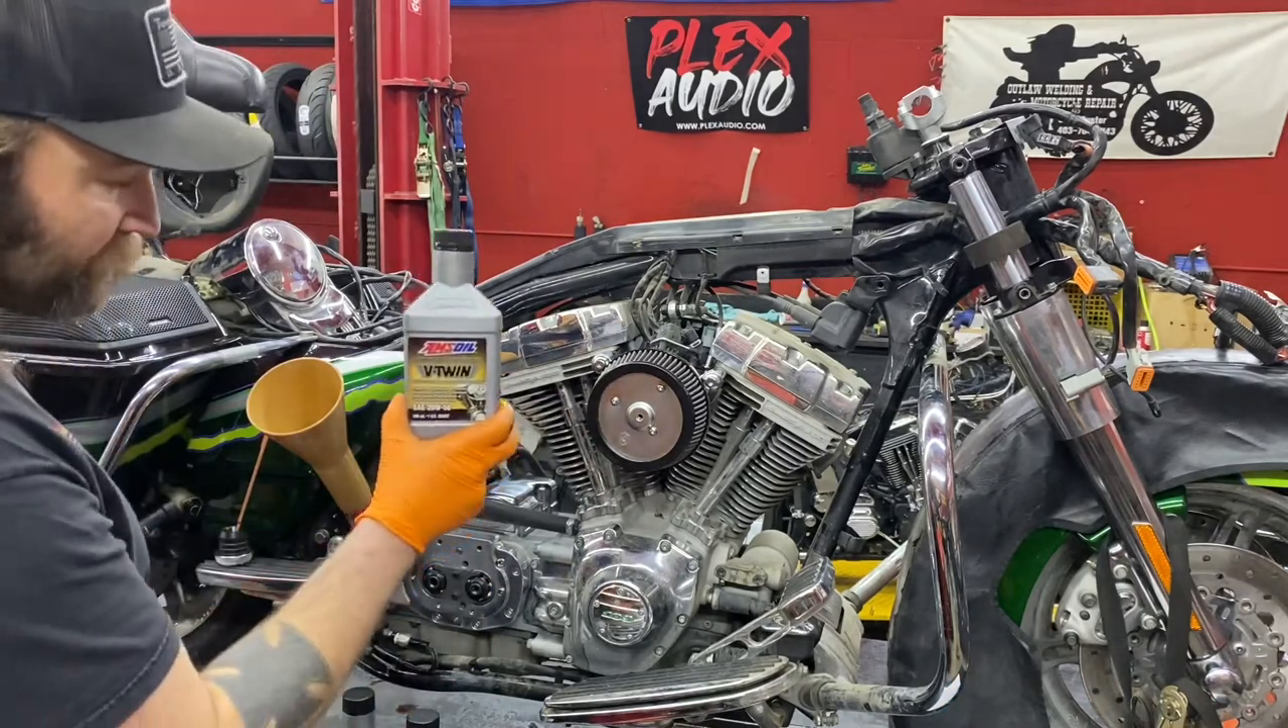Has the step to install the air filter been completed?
Yes.